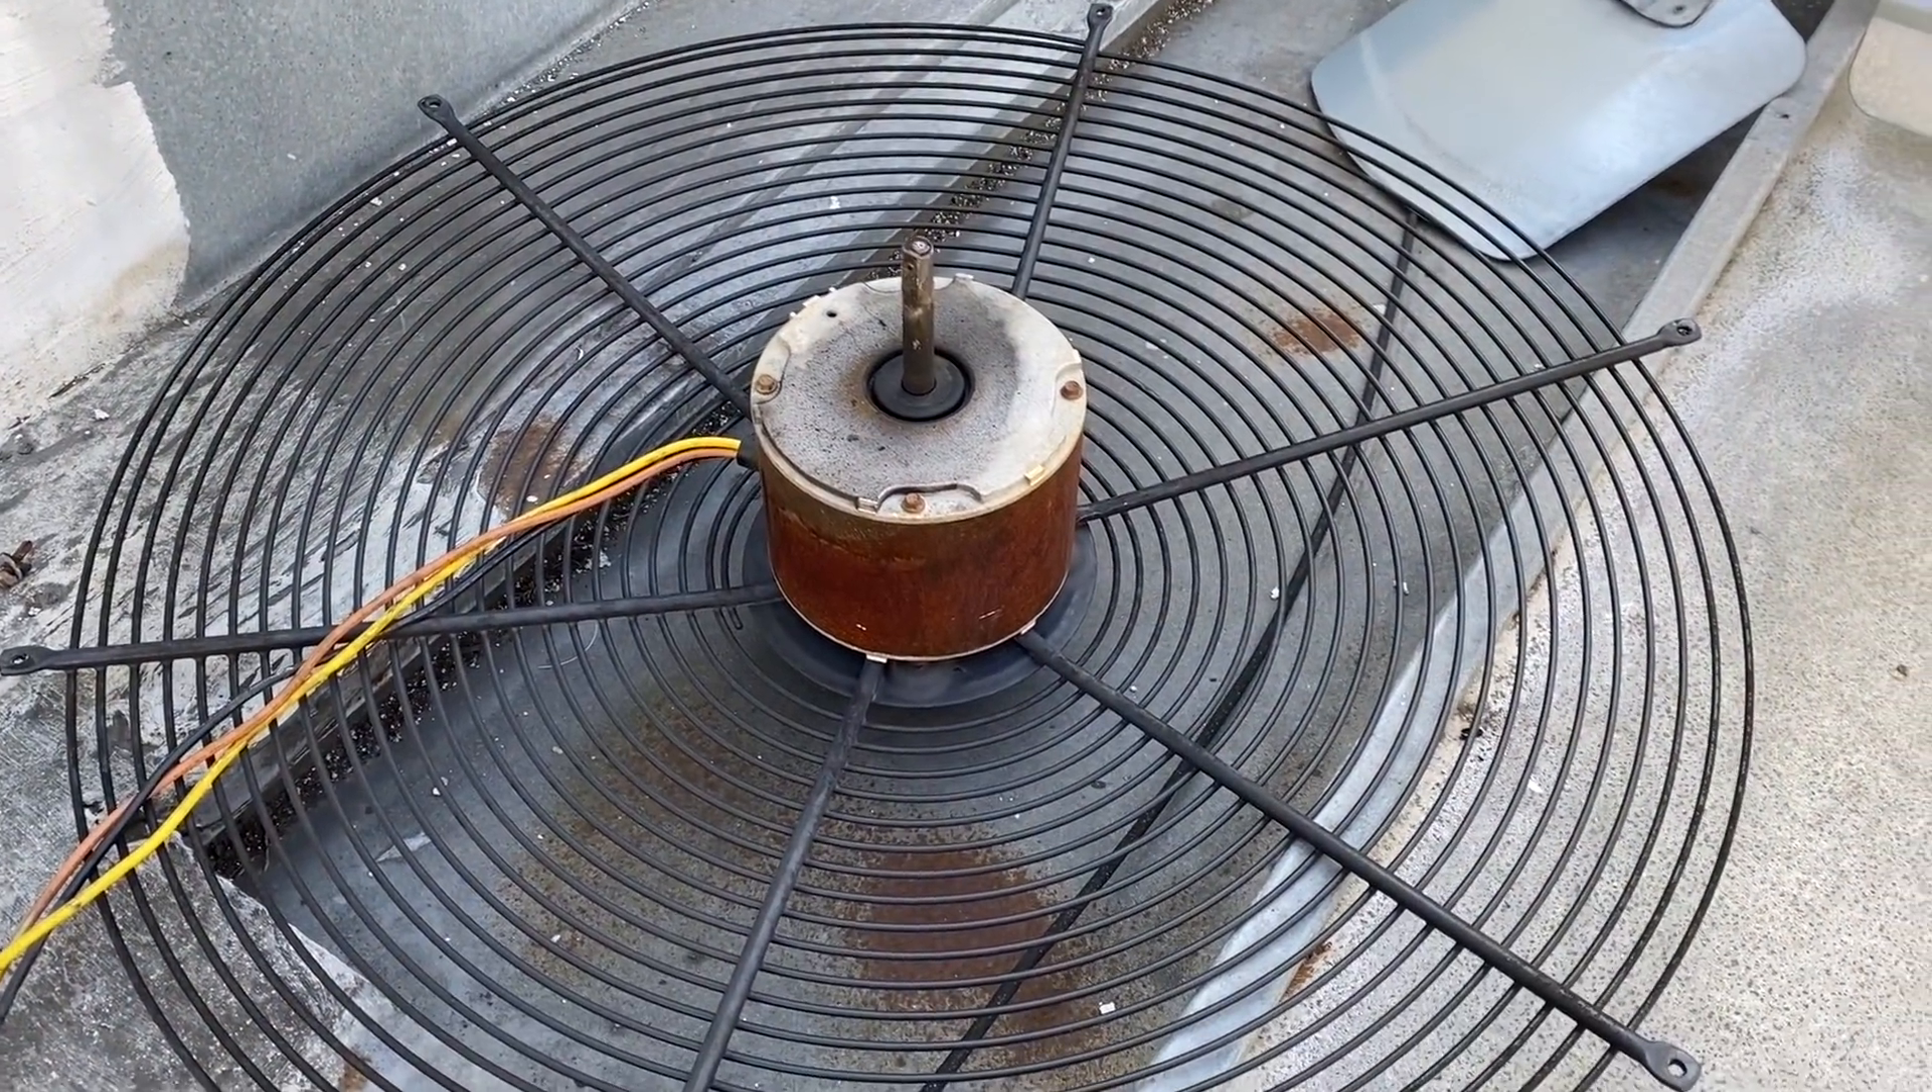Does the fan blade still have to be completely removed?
No.